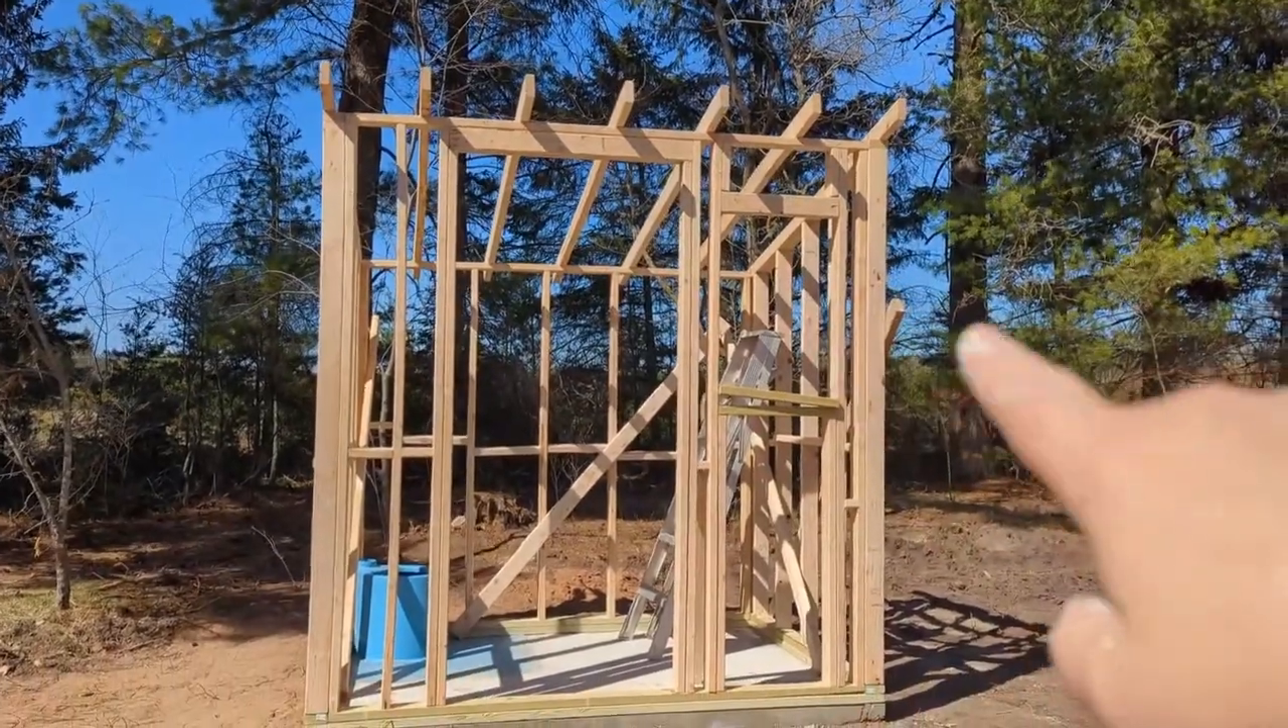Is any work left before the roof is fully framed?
No.